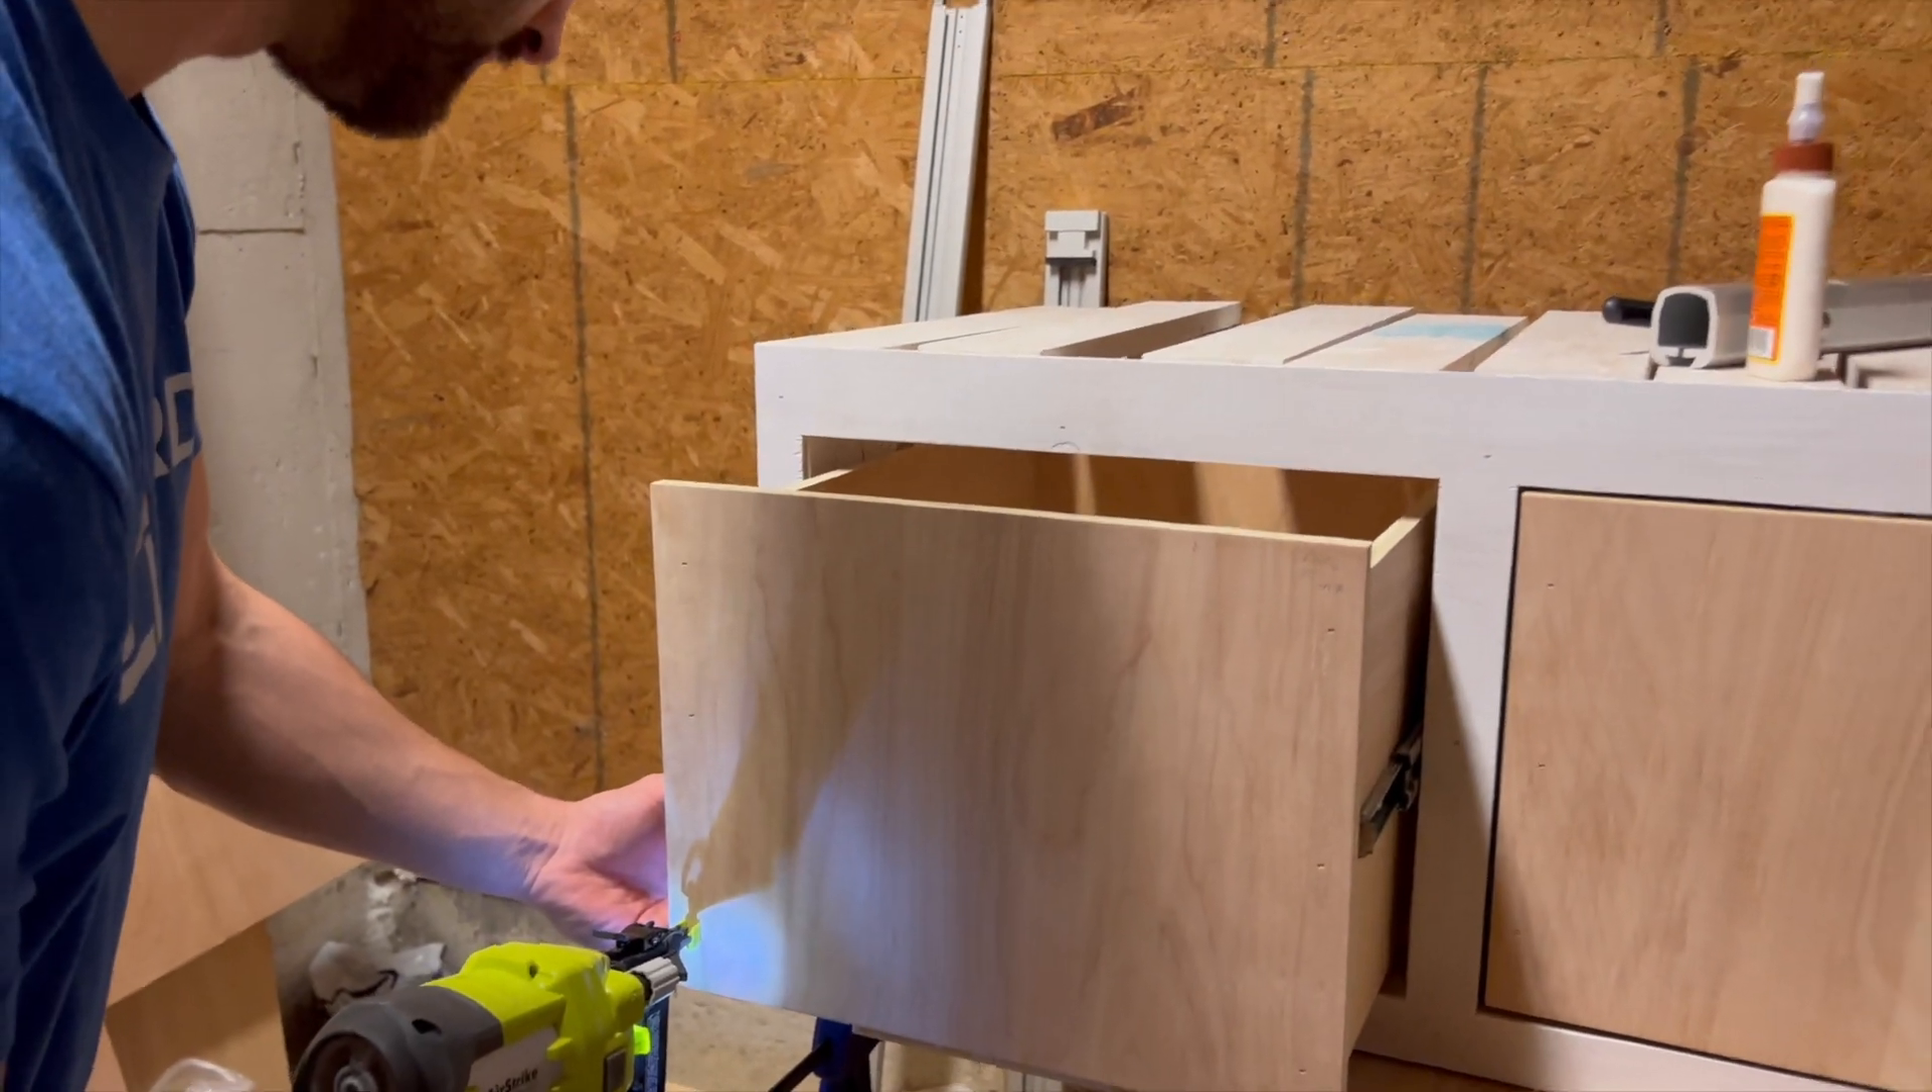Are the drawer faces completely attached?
No.